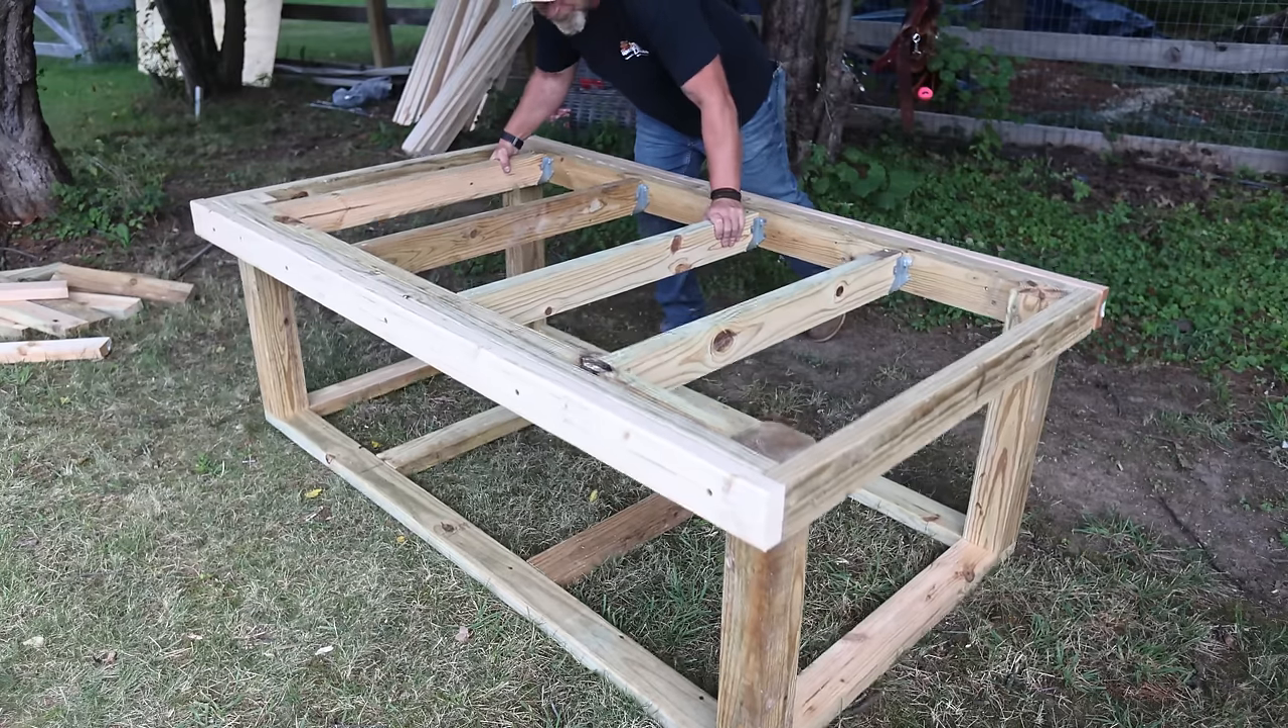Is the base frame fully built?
Yes.